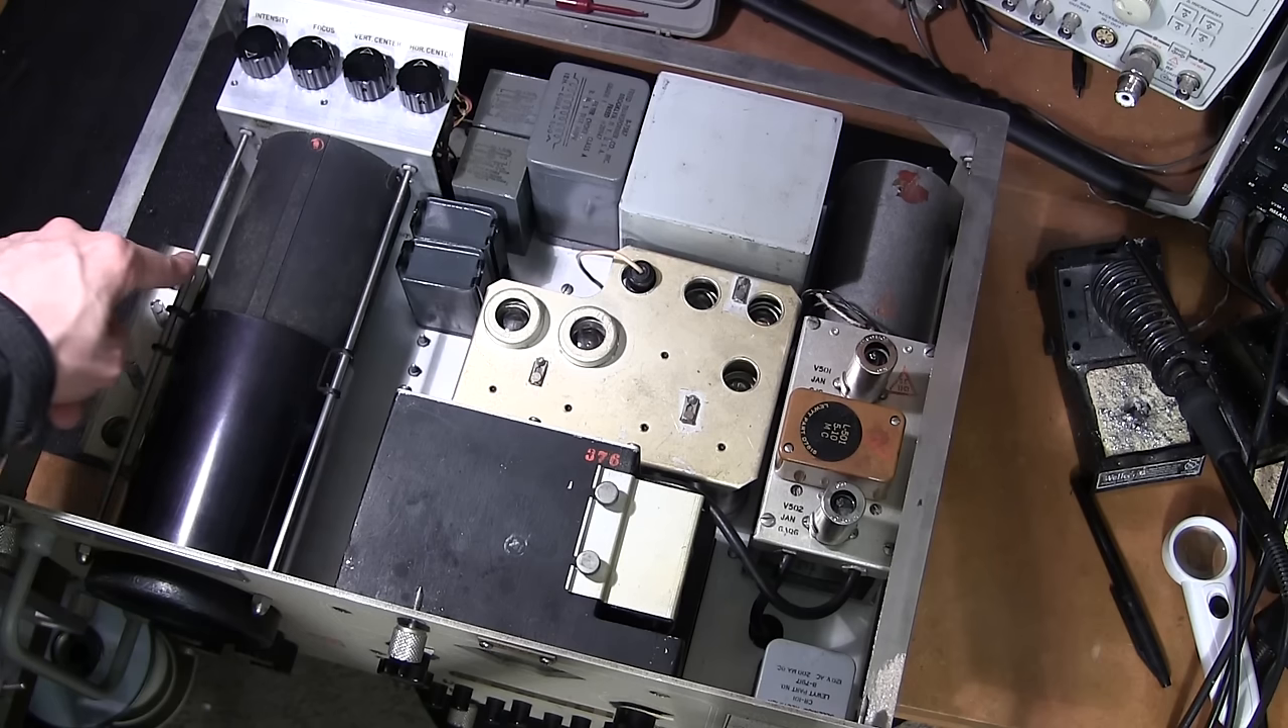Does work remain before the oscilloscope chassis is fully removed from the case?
No.